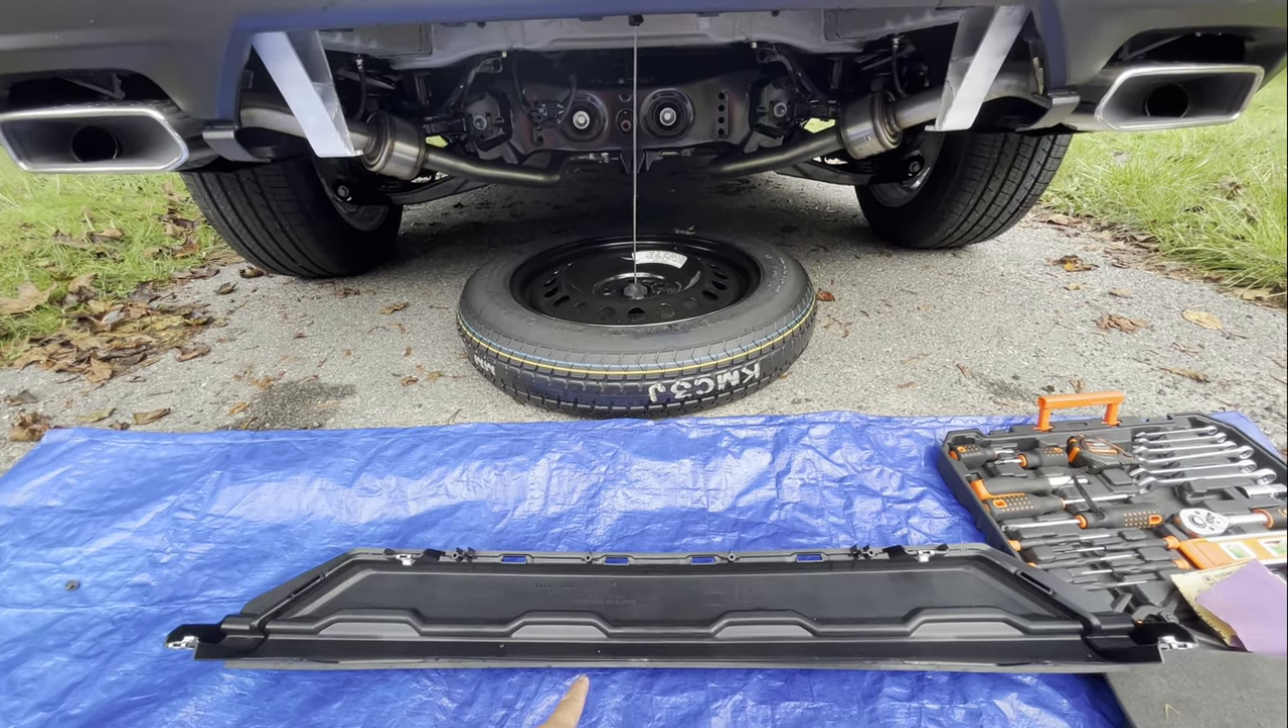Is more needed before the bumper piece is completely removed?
No.